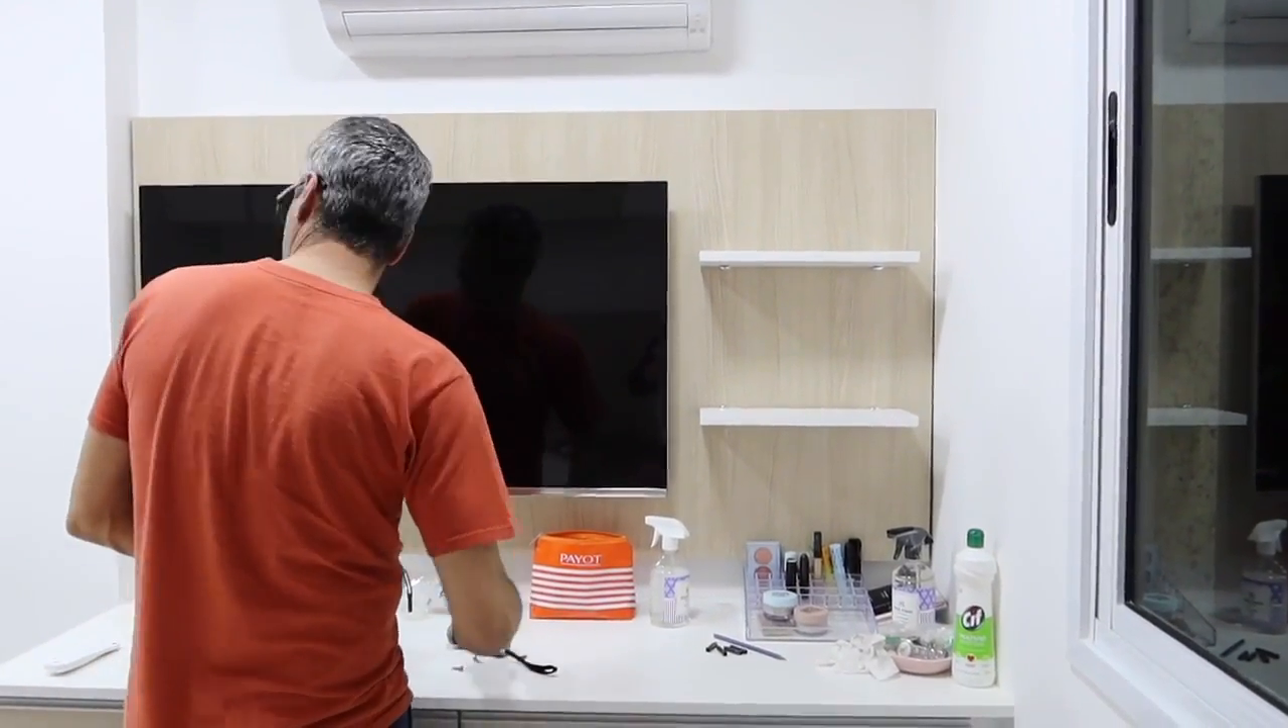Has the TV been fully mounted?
Yes.